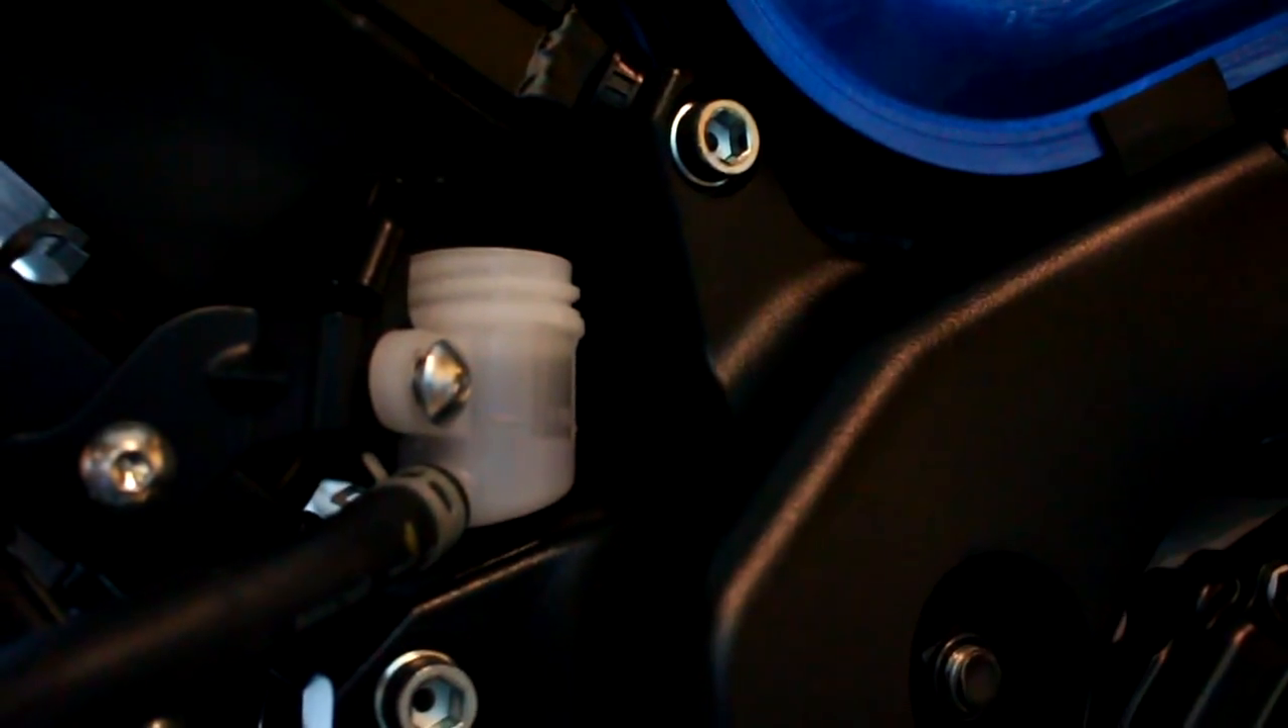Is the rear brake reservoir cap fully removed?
Yes.